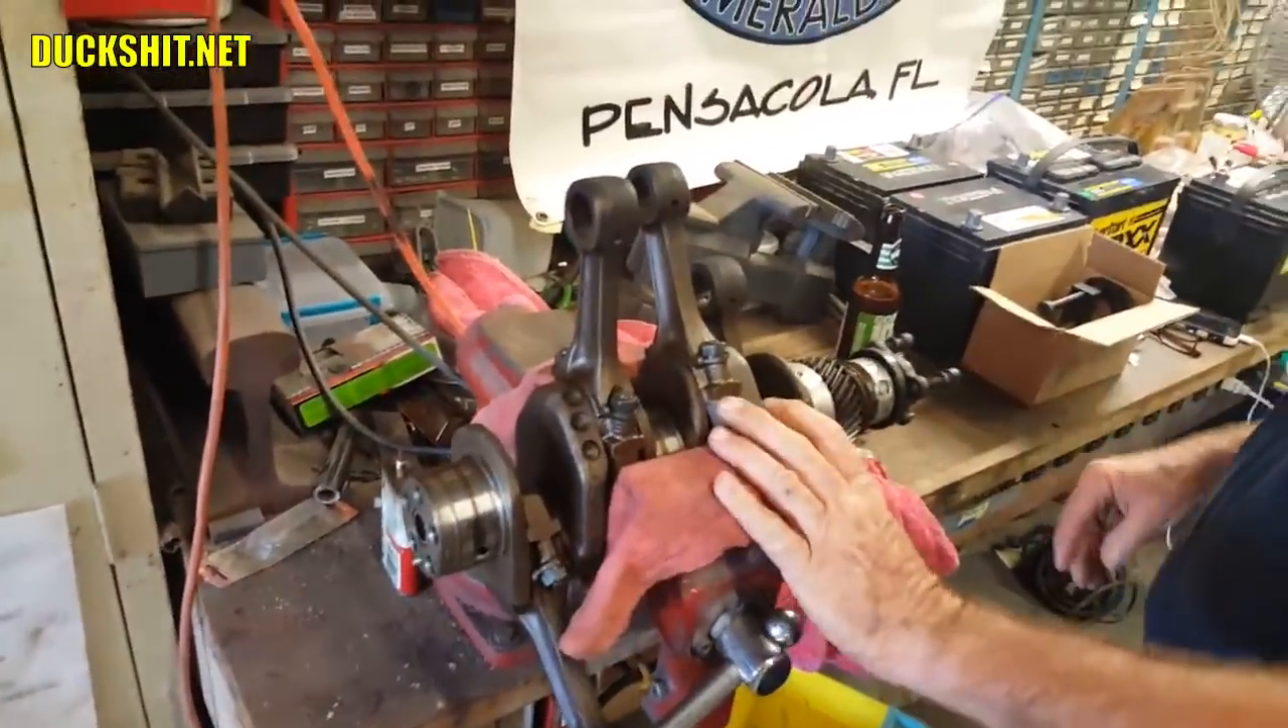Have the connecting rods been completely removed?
No.